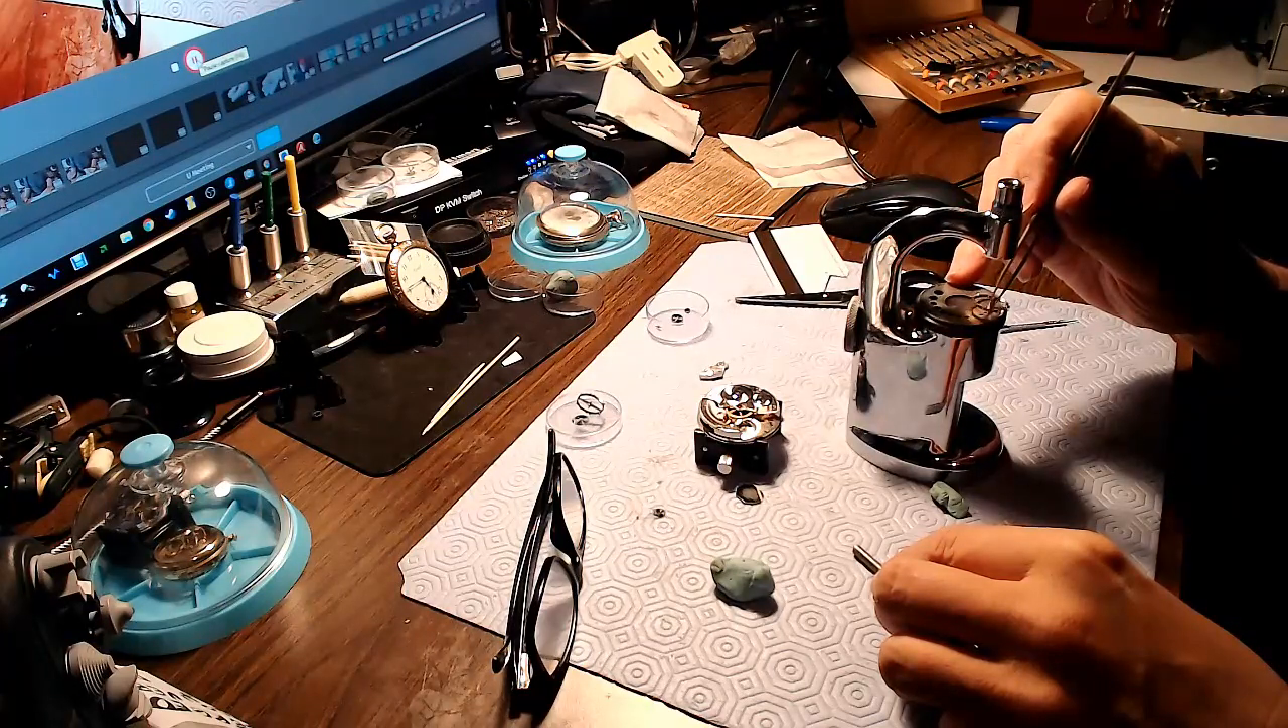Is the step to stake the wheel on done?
No.